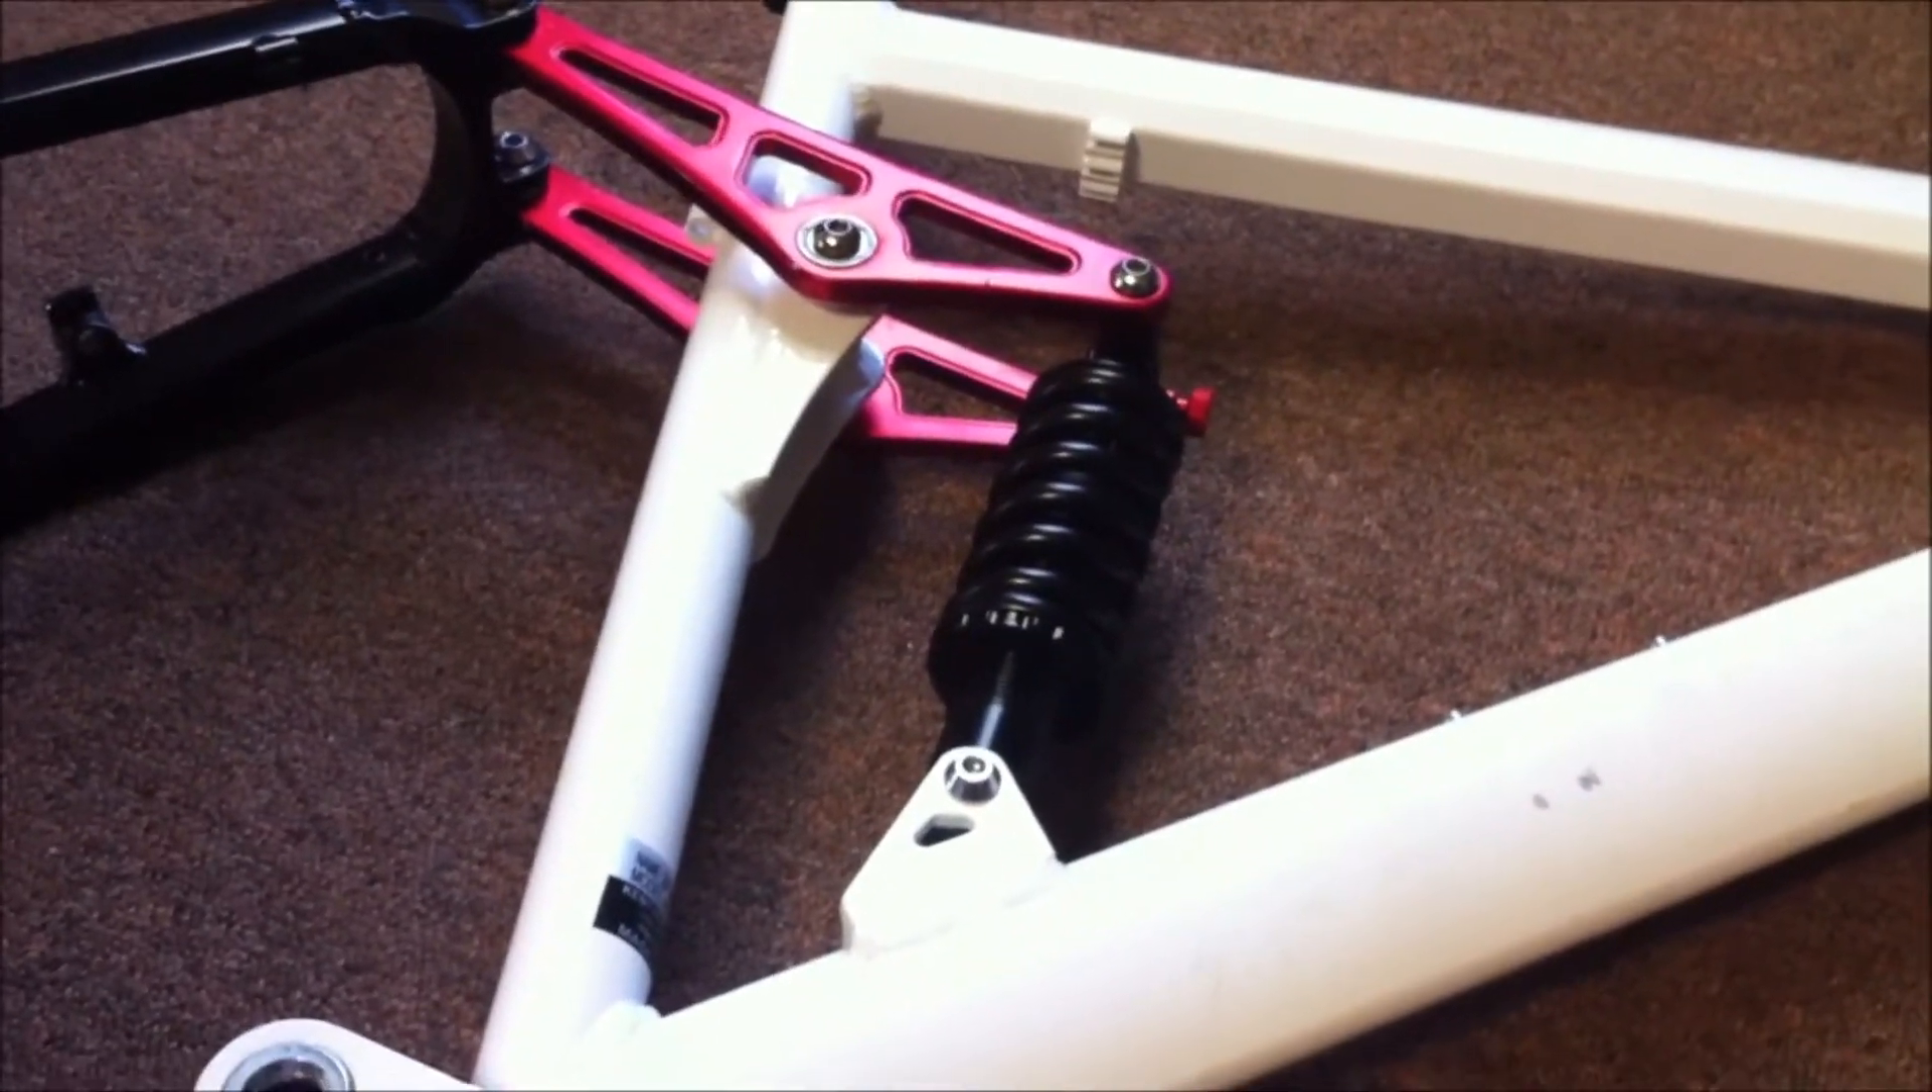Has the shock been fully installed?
Yes.